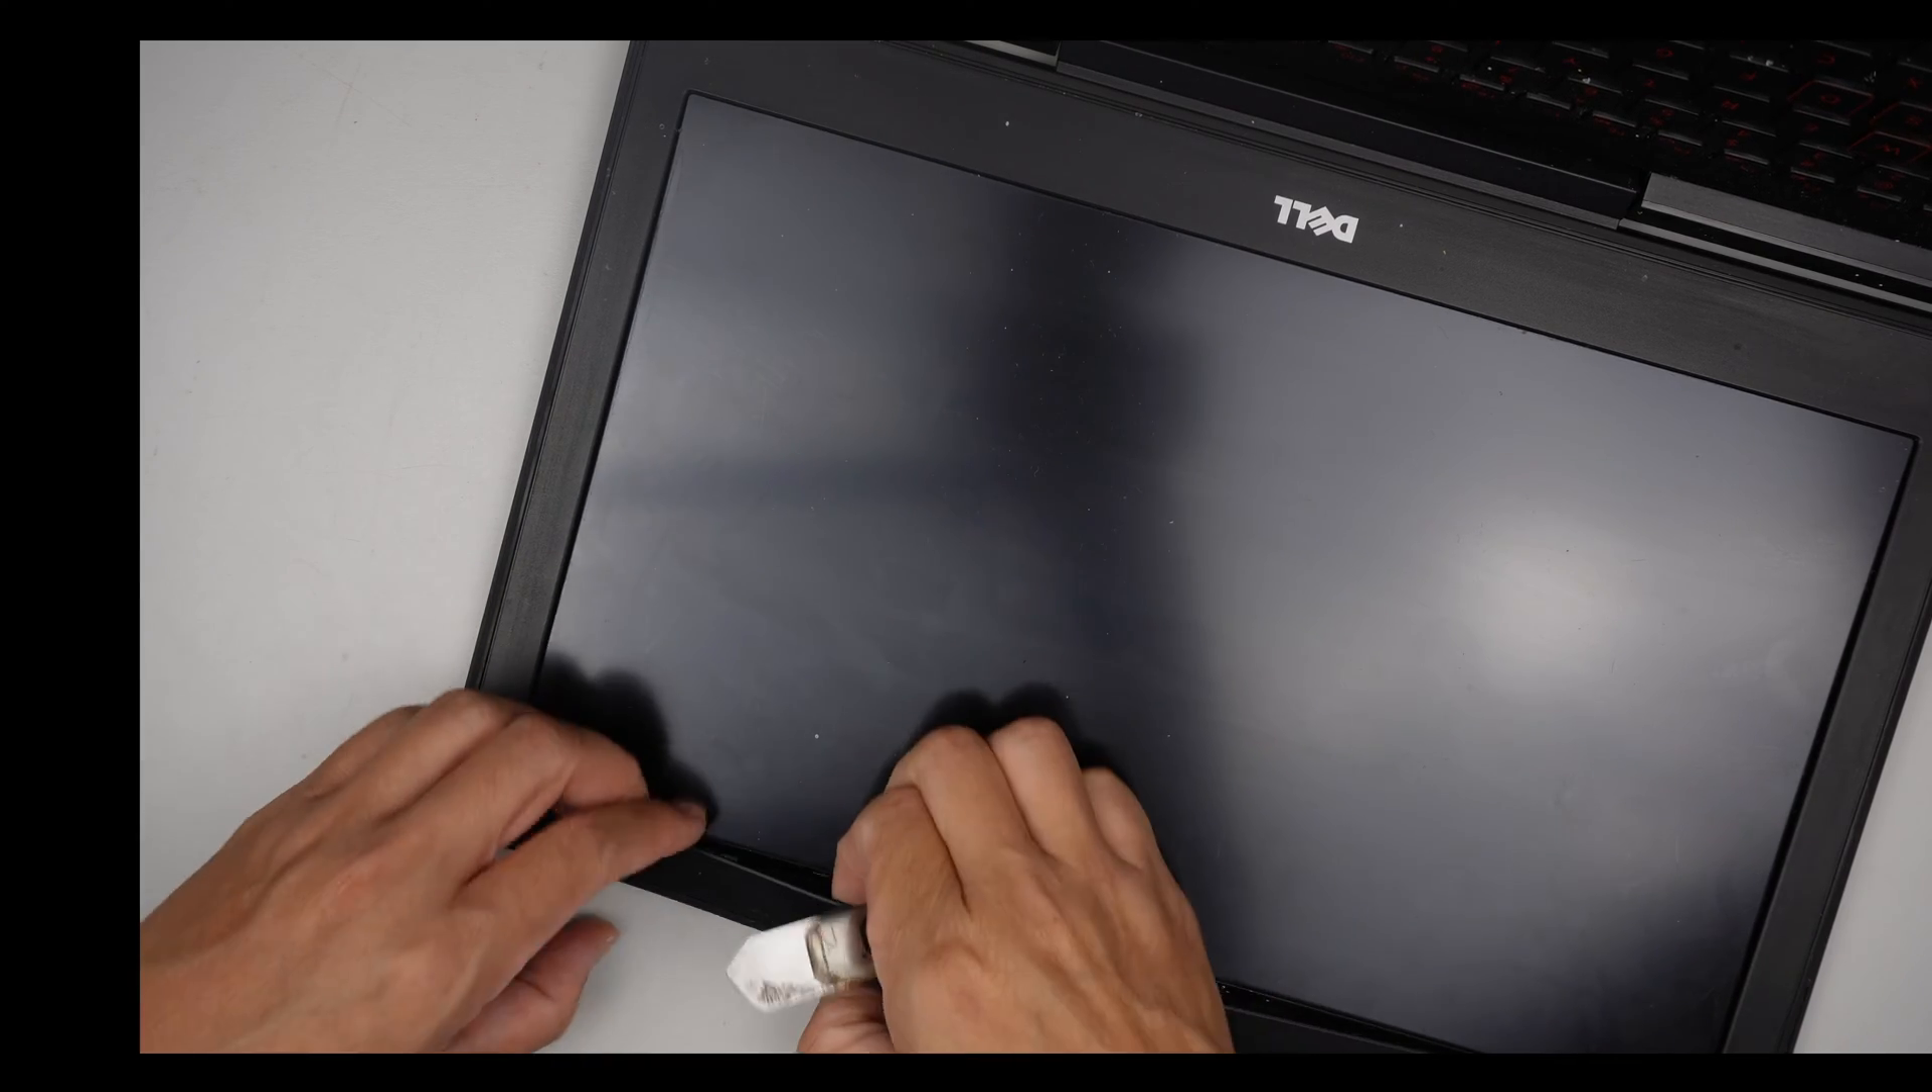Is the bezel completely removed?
No.